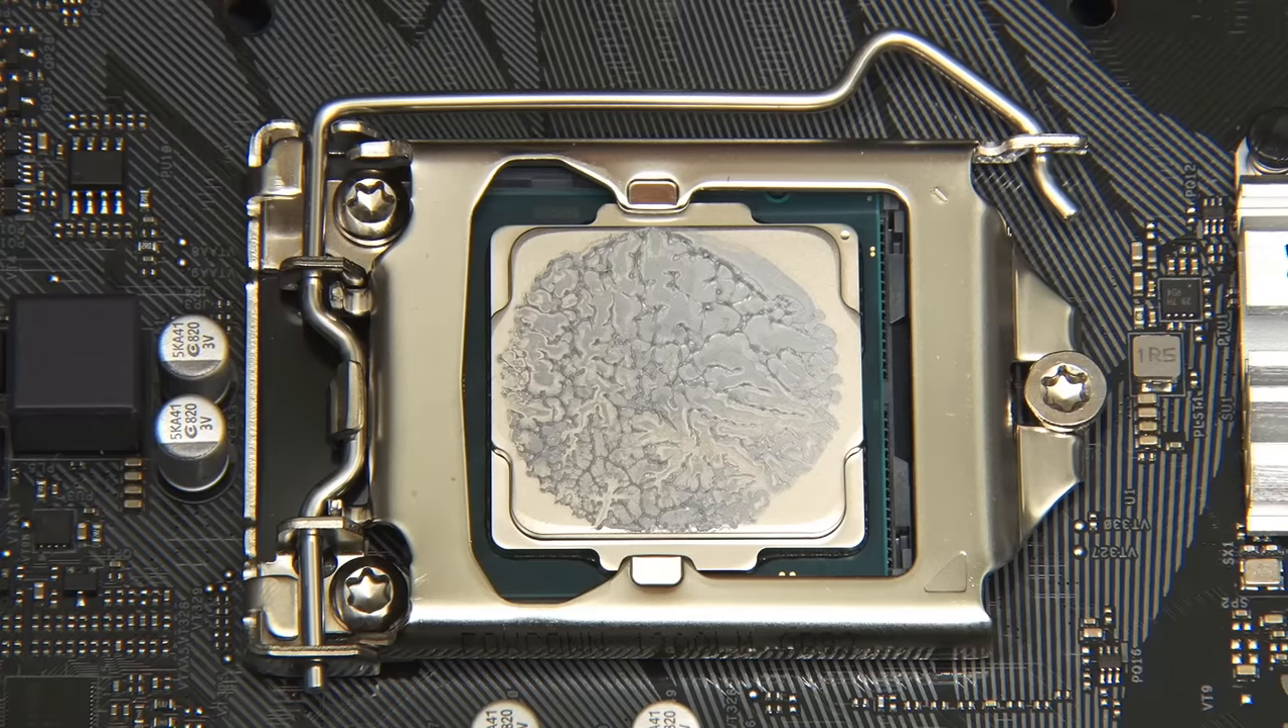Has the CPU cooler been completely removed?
Yes.